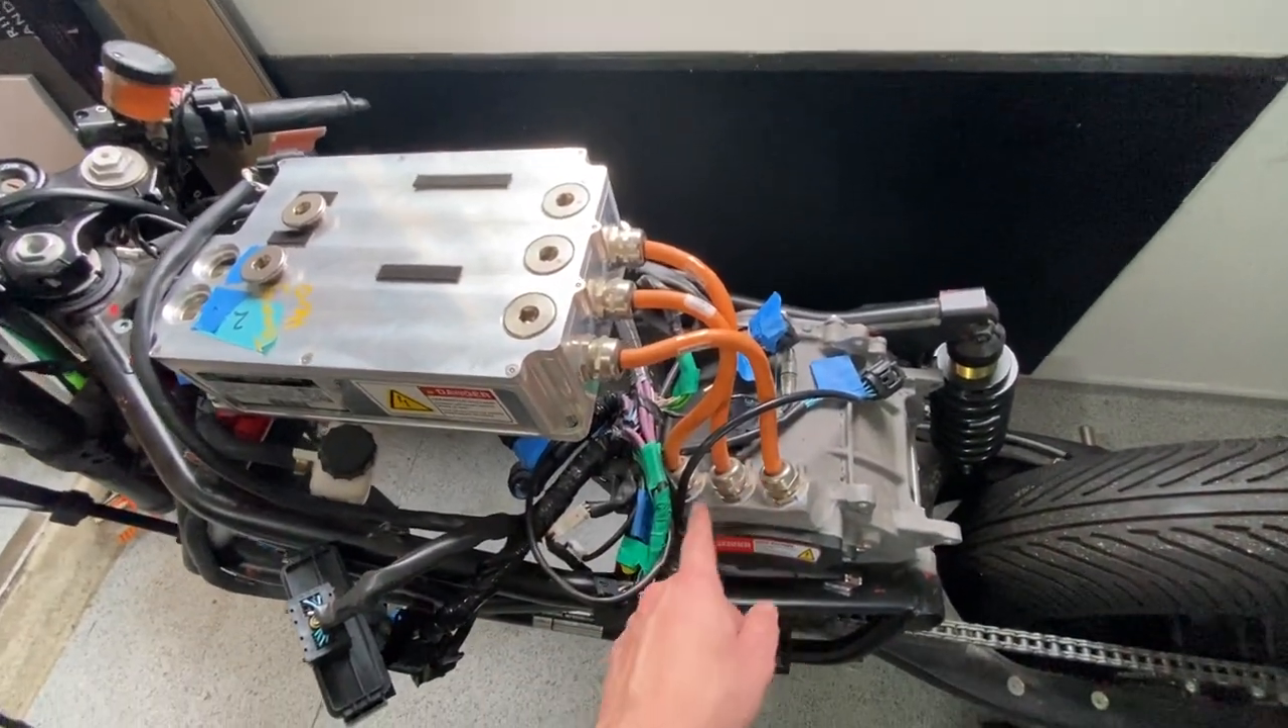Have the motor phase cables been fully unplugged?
No.